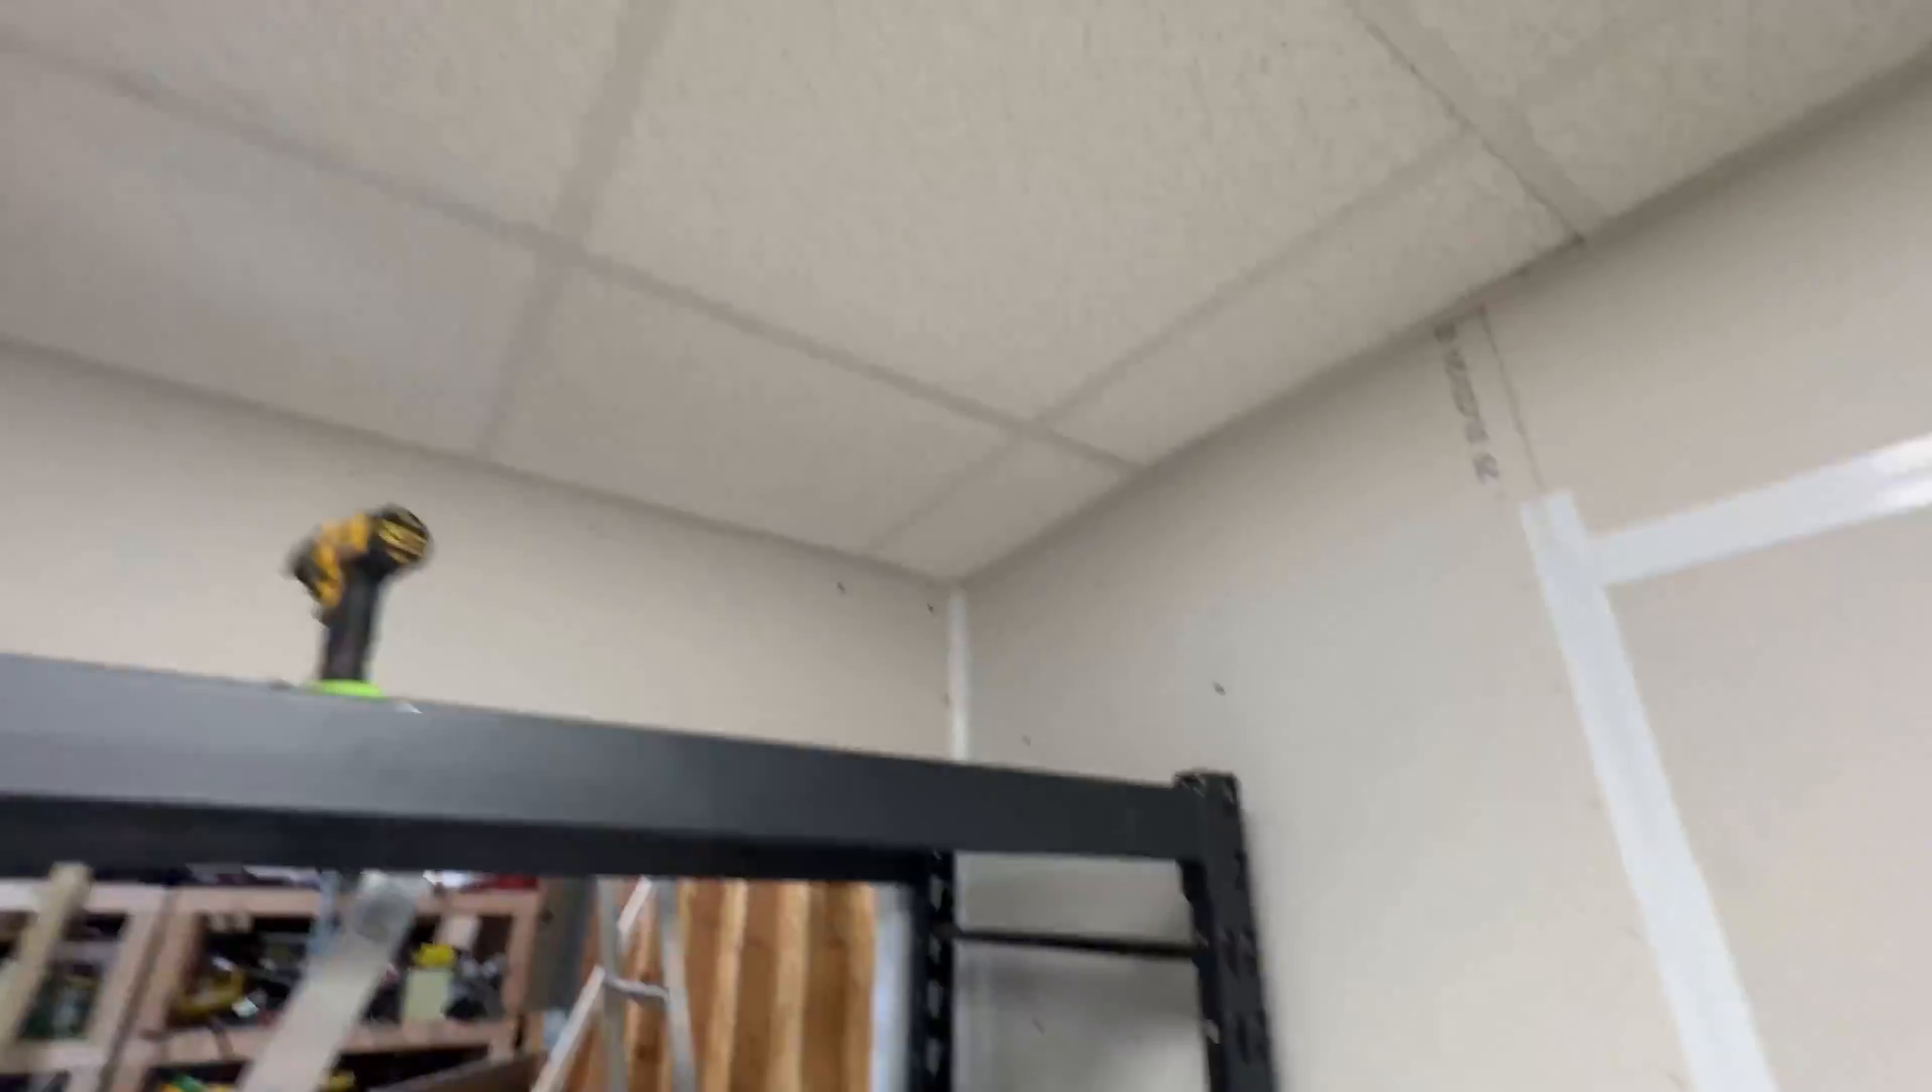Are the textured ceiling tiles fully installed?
Yes.